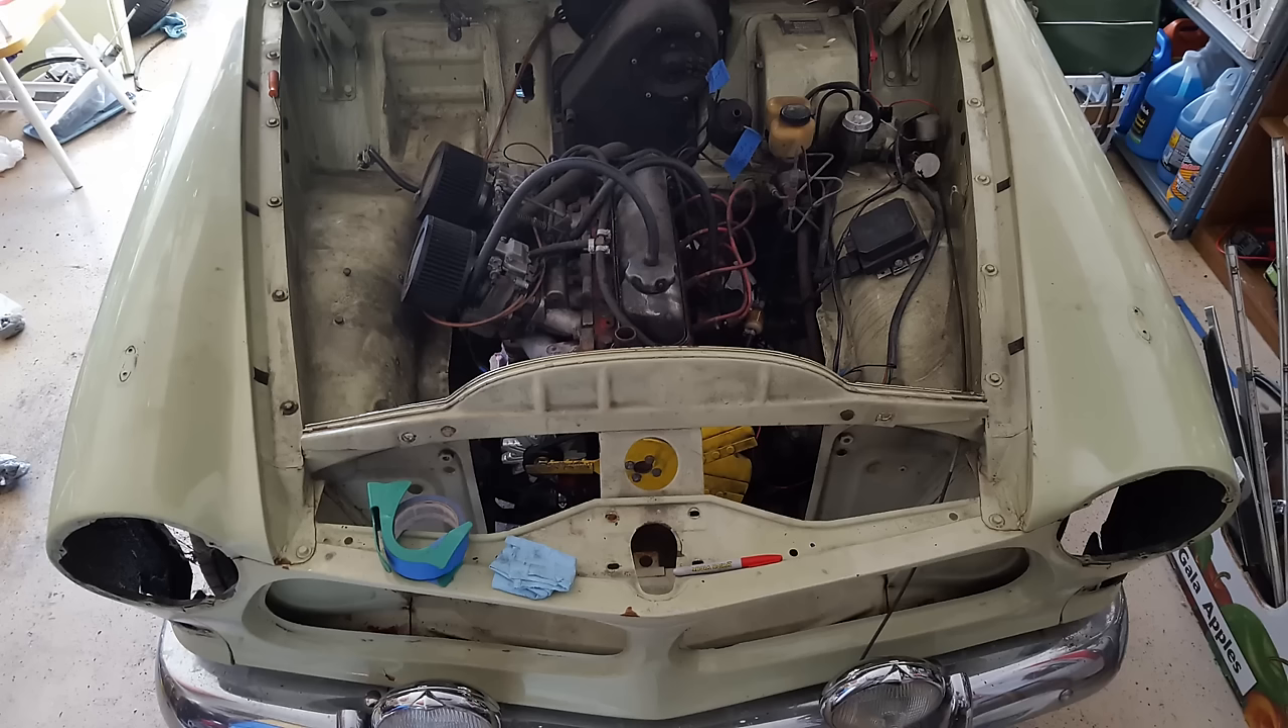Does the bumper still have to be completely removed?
Yes.